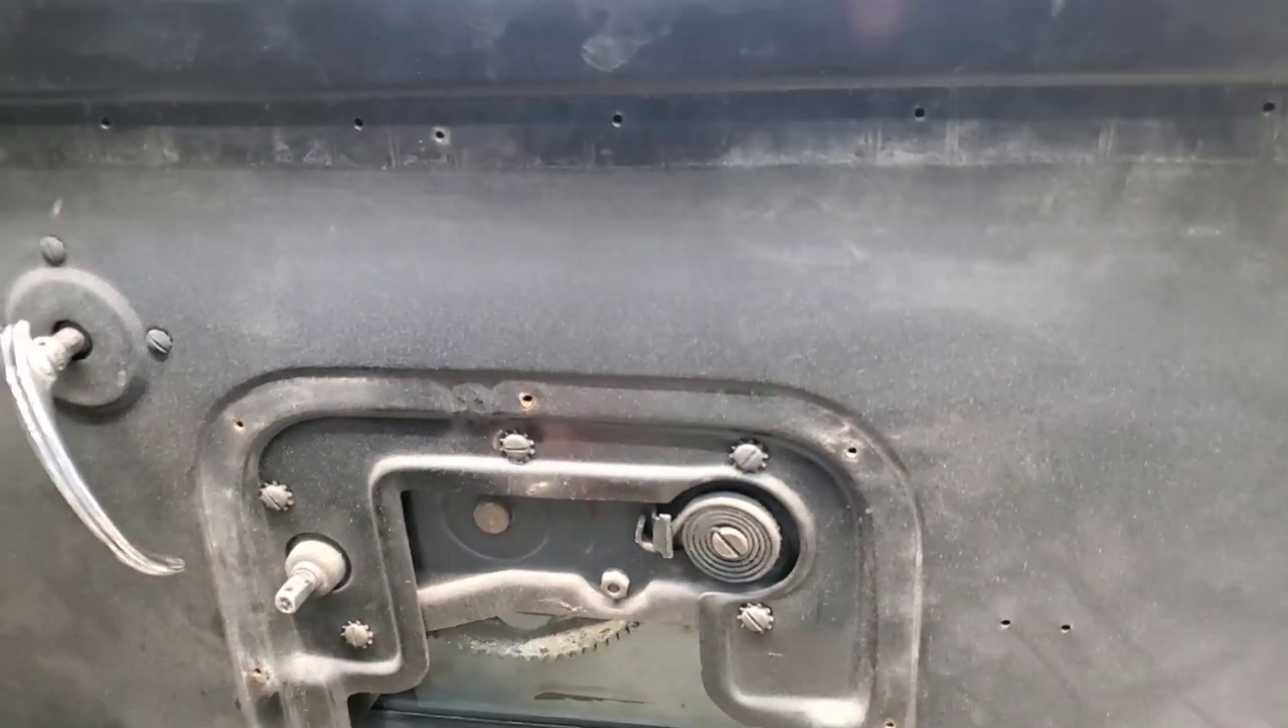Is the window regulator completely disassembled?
No.